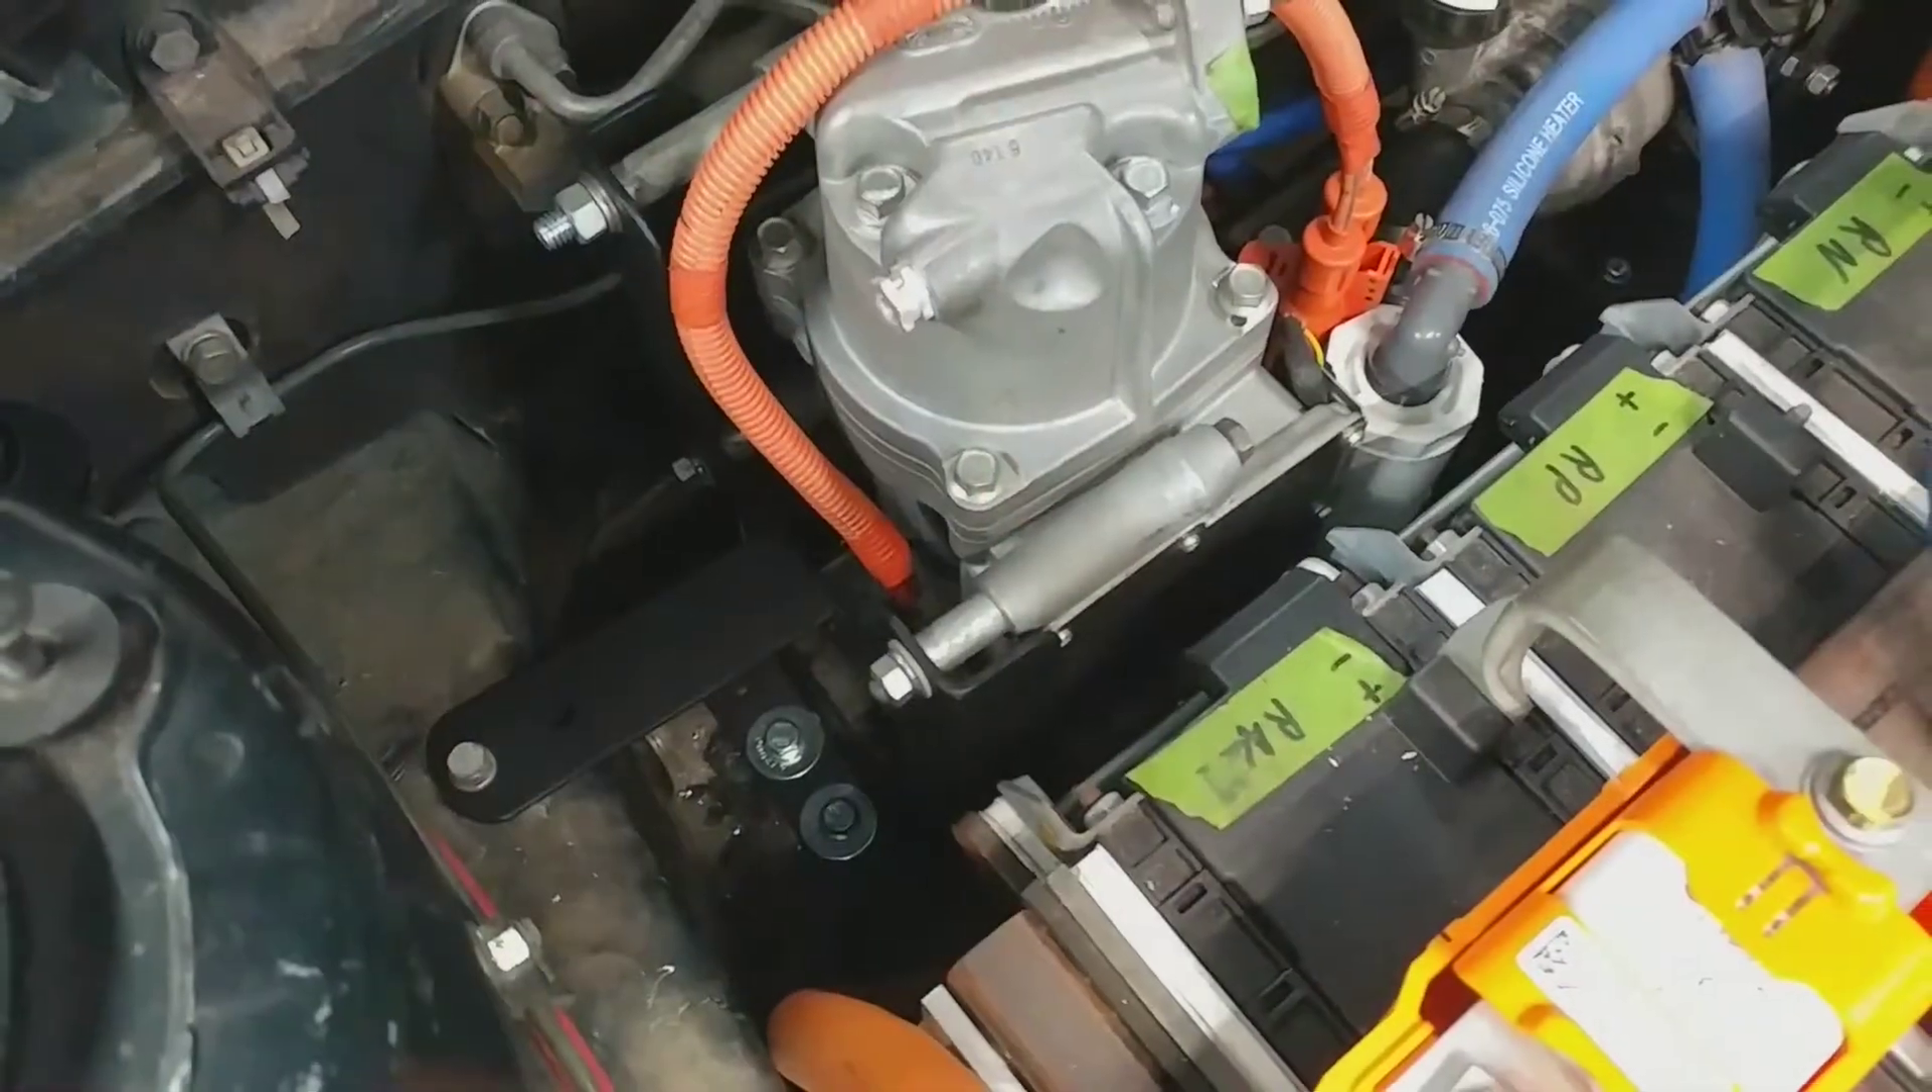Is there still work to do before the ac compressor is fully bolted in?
No.